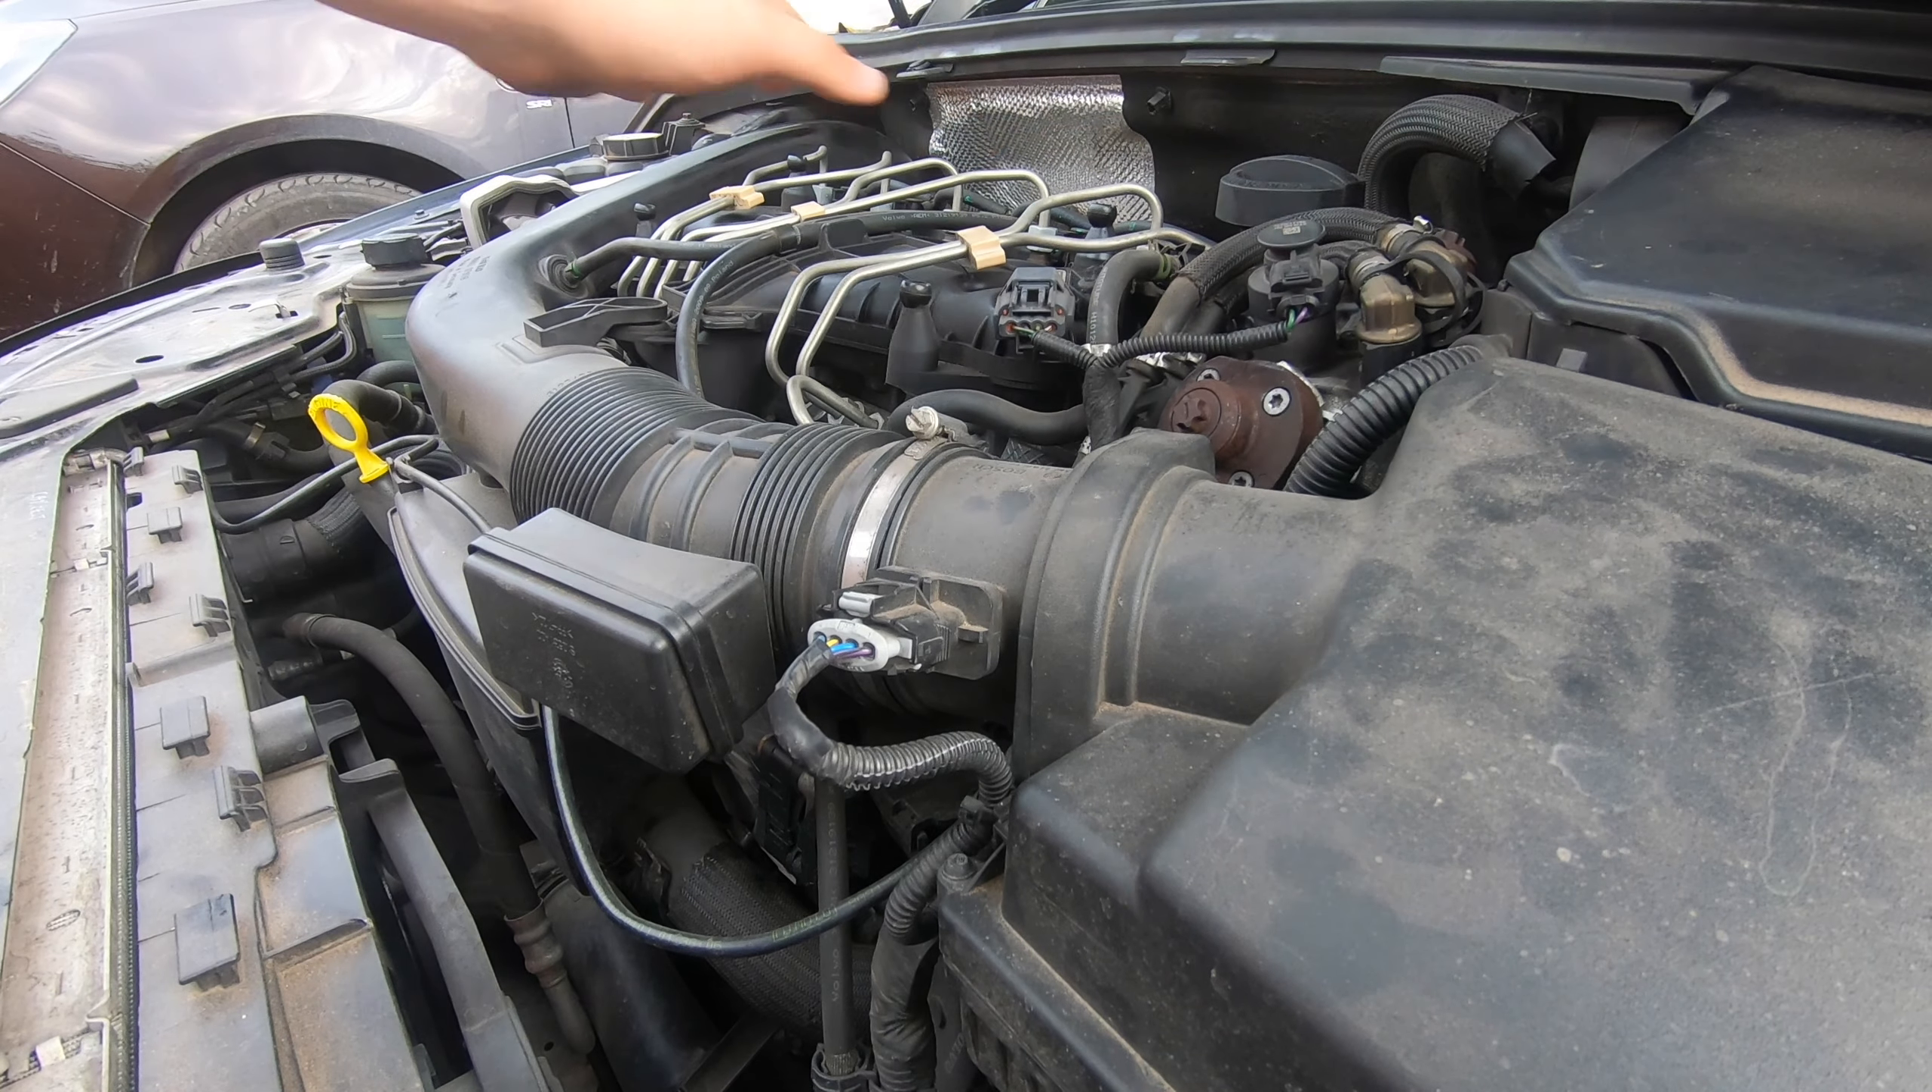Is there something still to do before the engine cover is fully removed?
No.